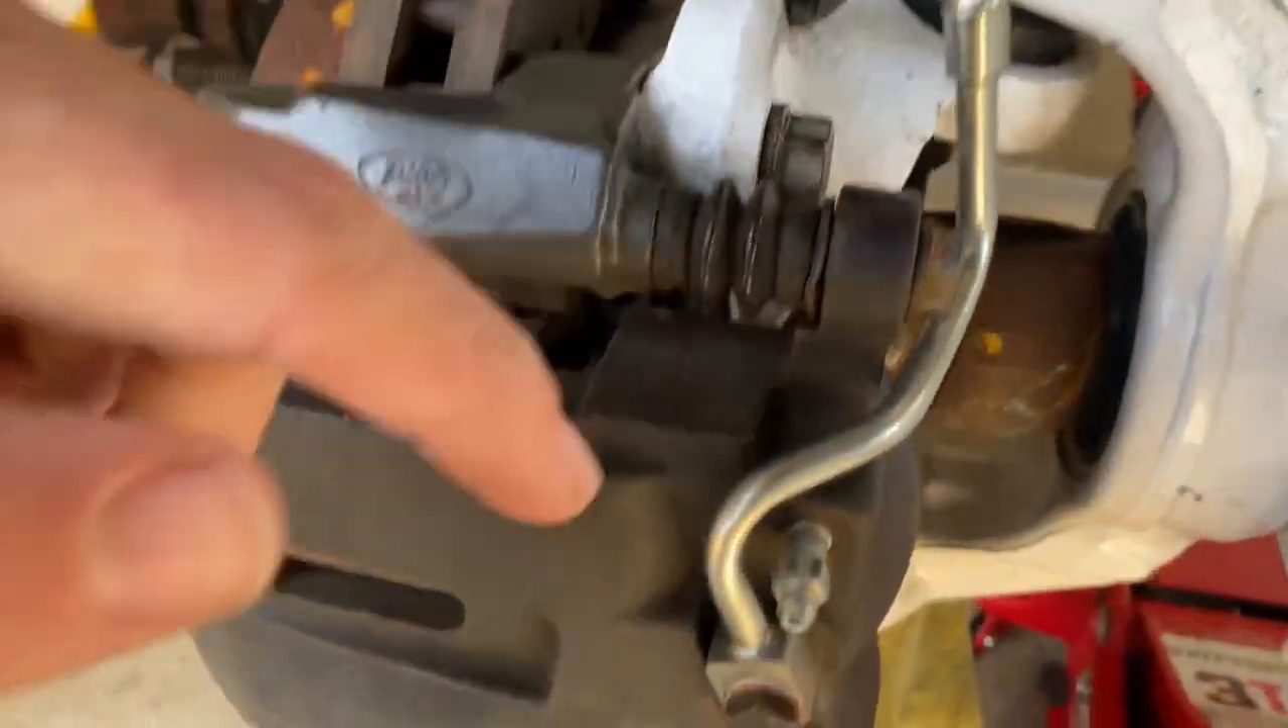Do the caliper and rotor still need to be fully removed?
Yes.